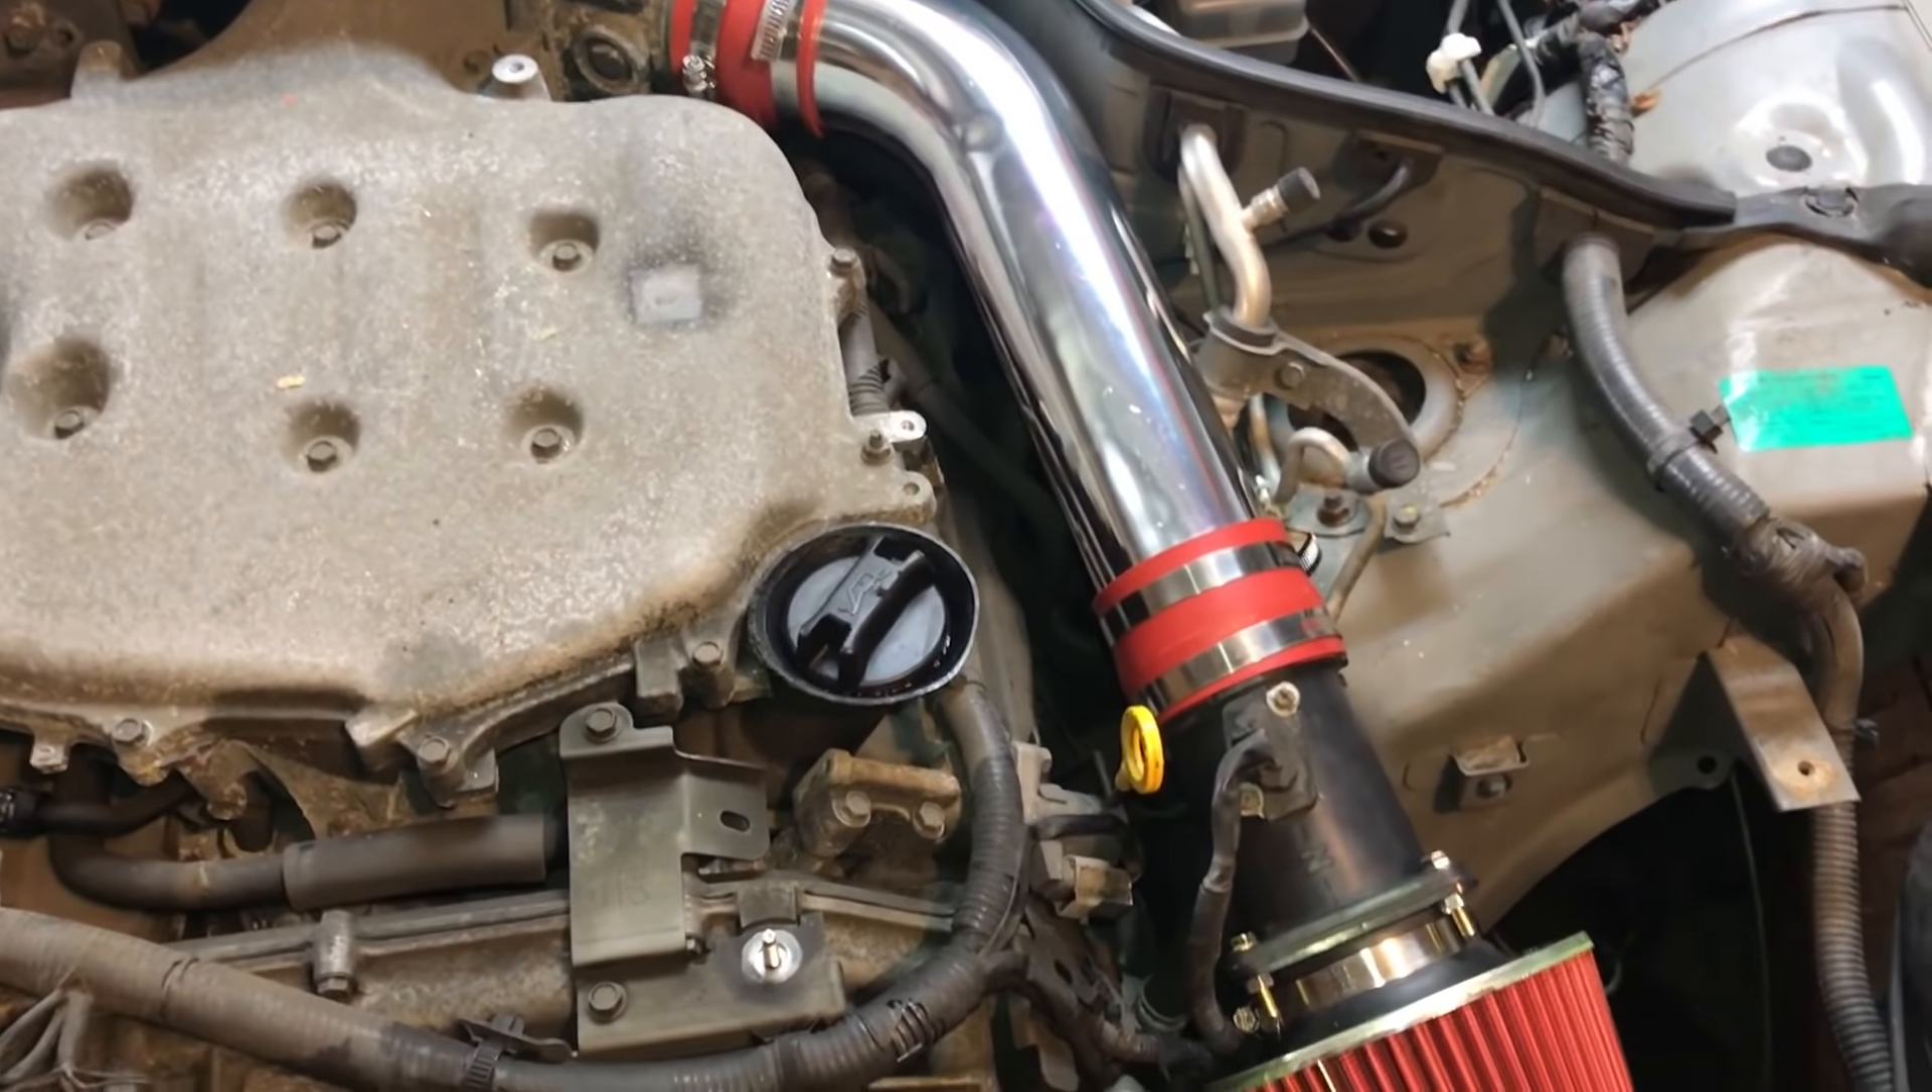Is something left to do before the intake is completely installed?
No.